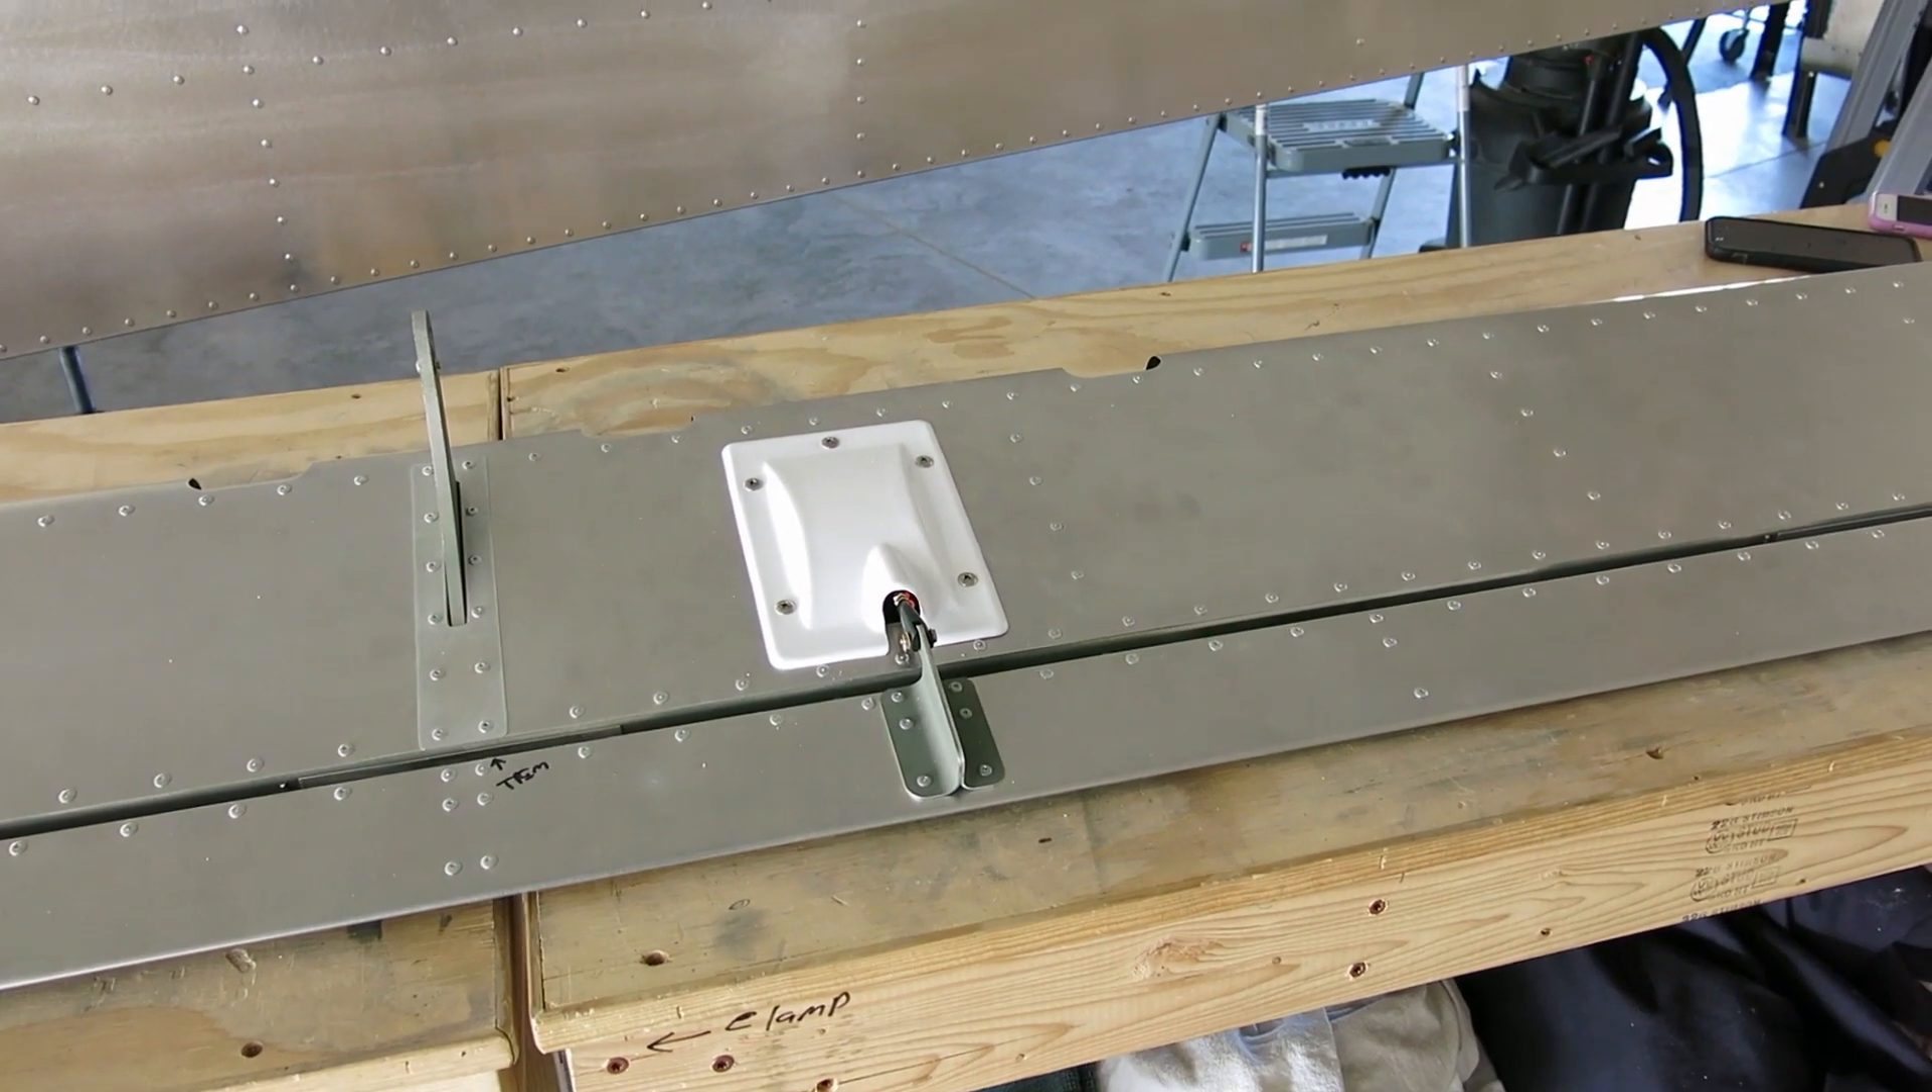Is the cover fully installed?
Yes.